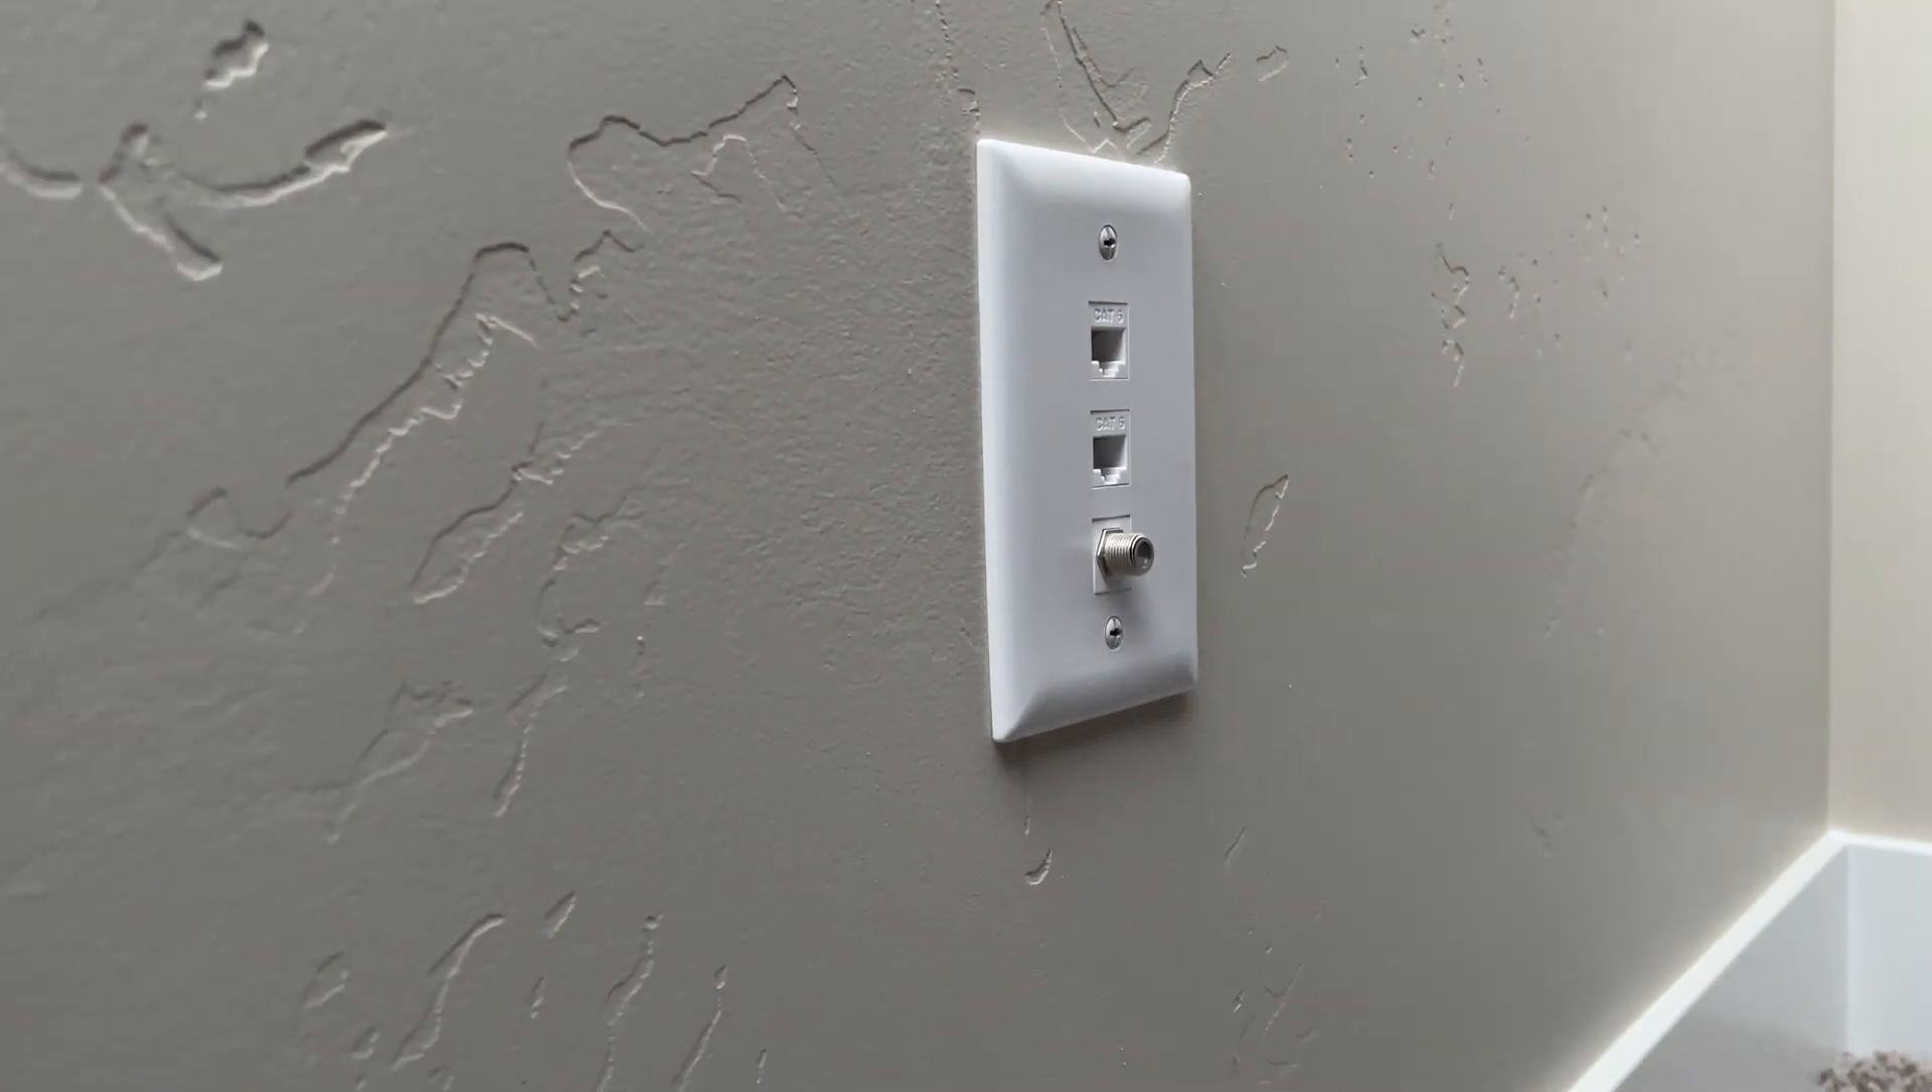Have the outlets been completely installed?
Yes.